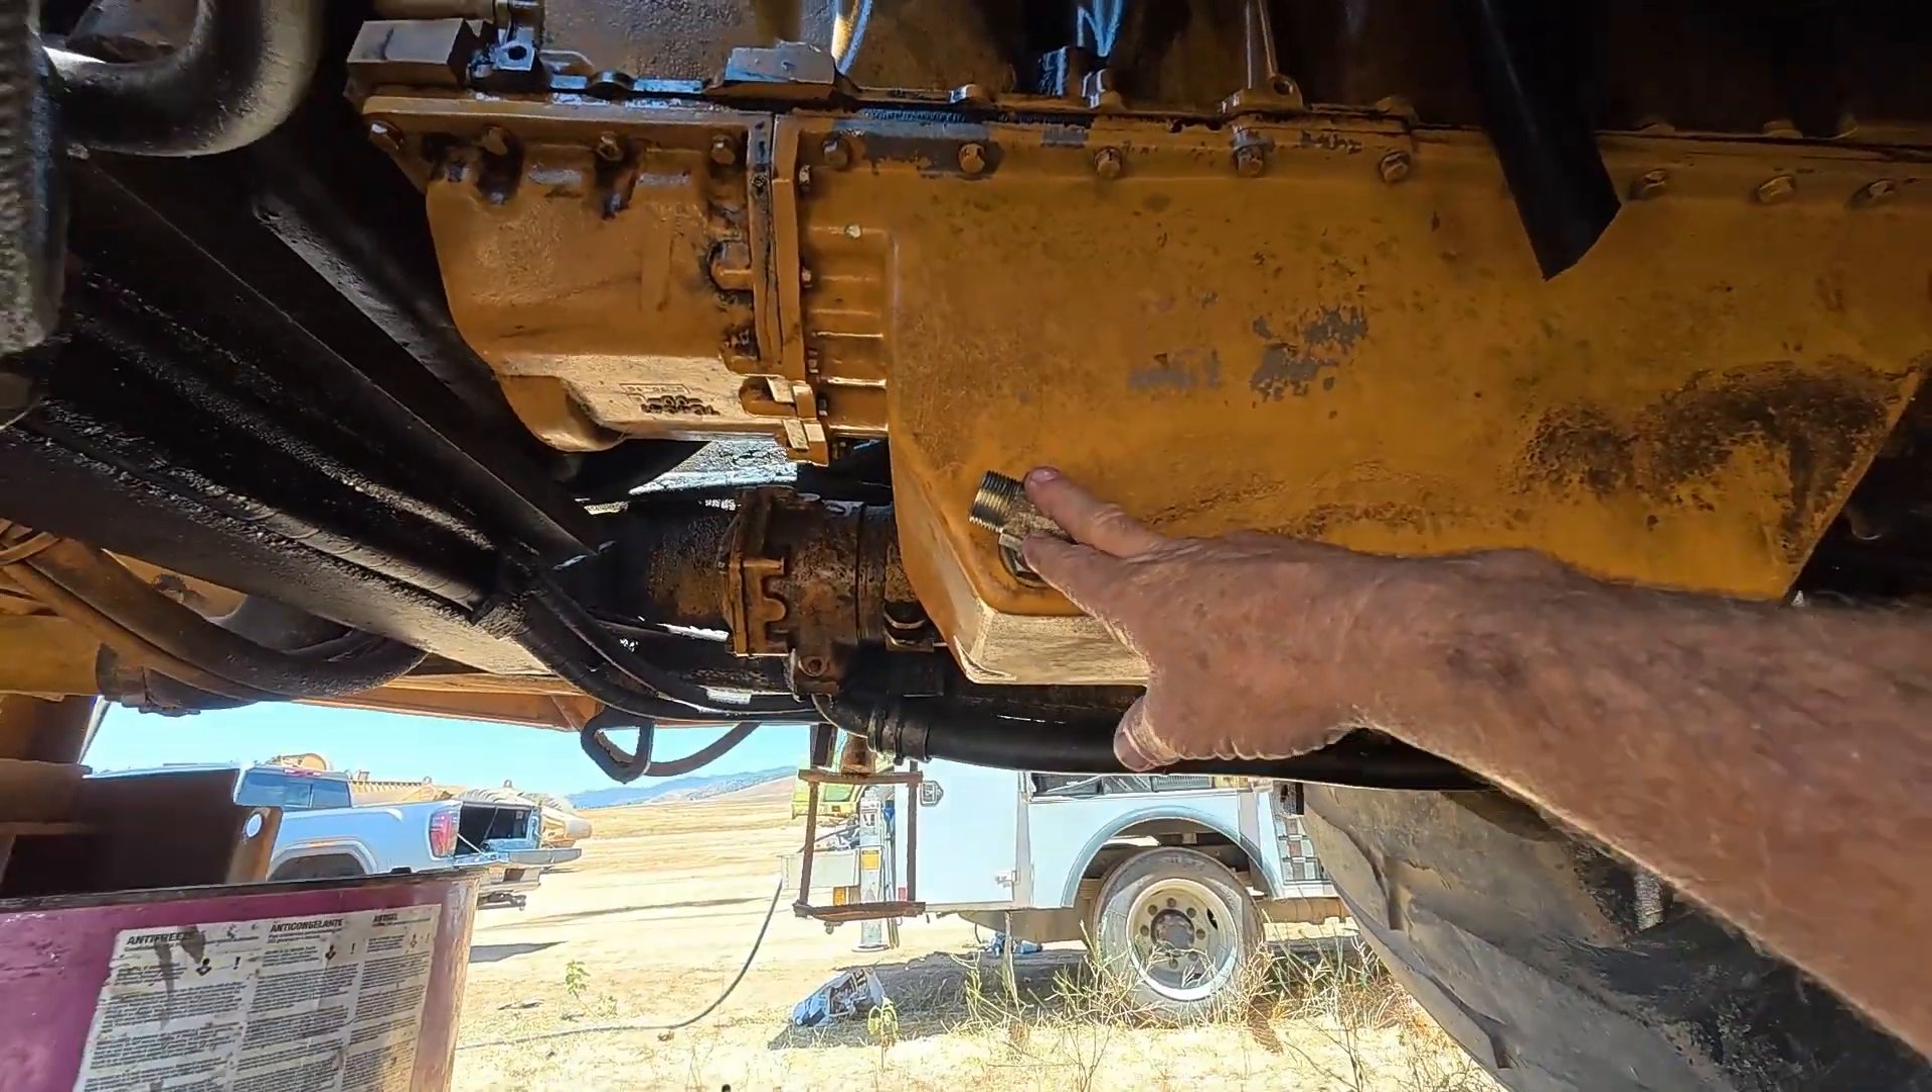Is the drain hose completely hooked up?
No.